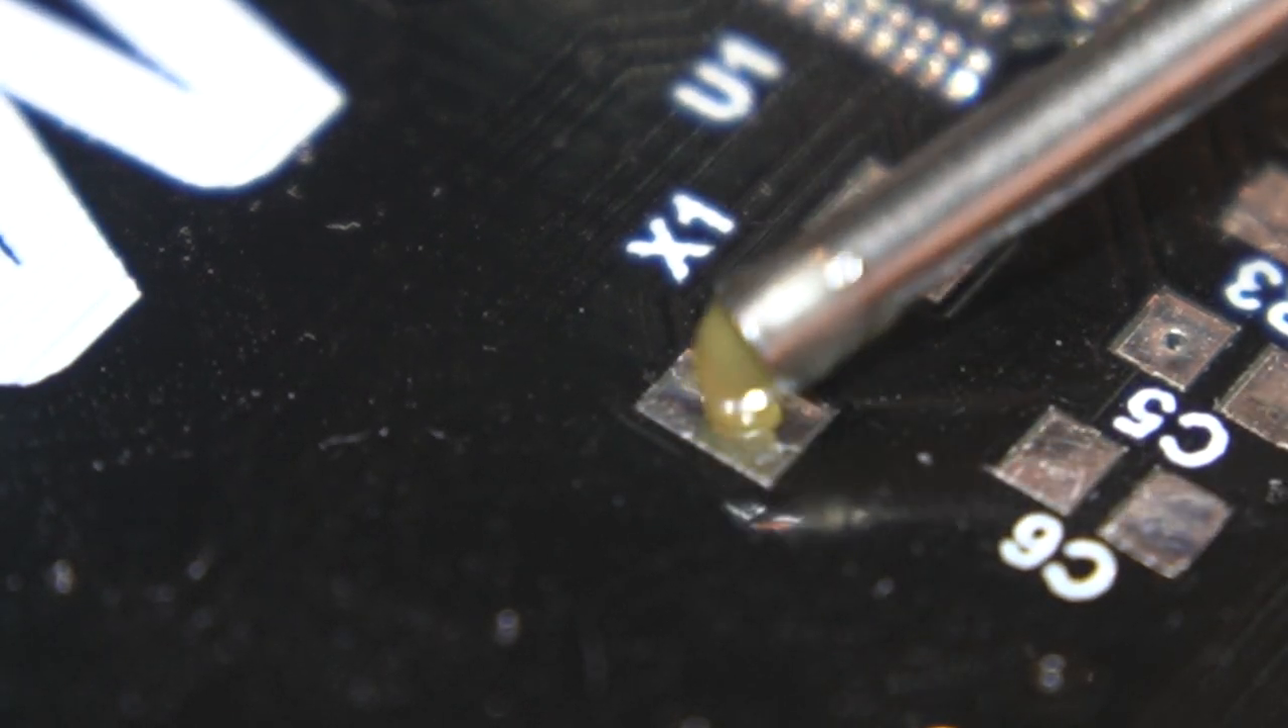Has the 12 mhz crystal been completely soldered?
No.